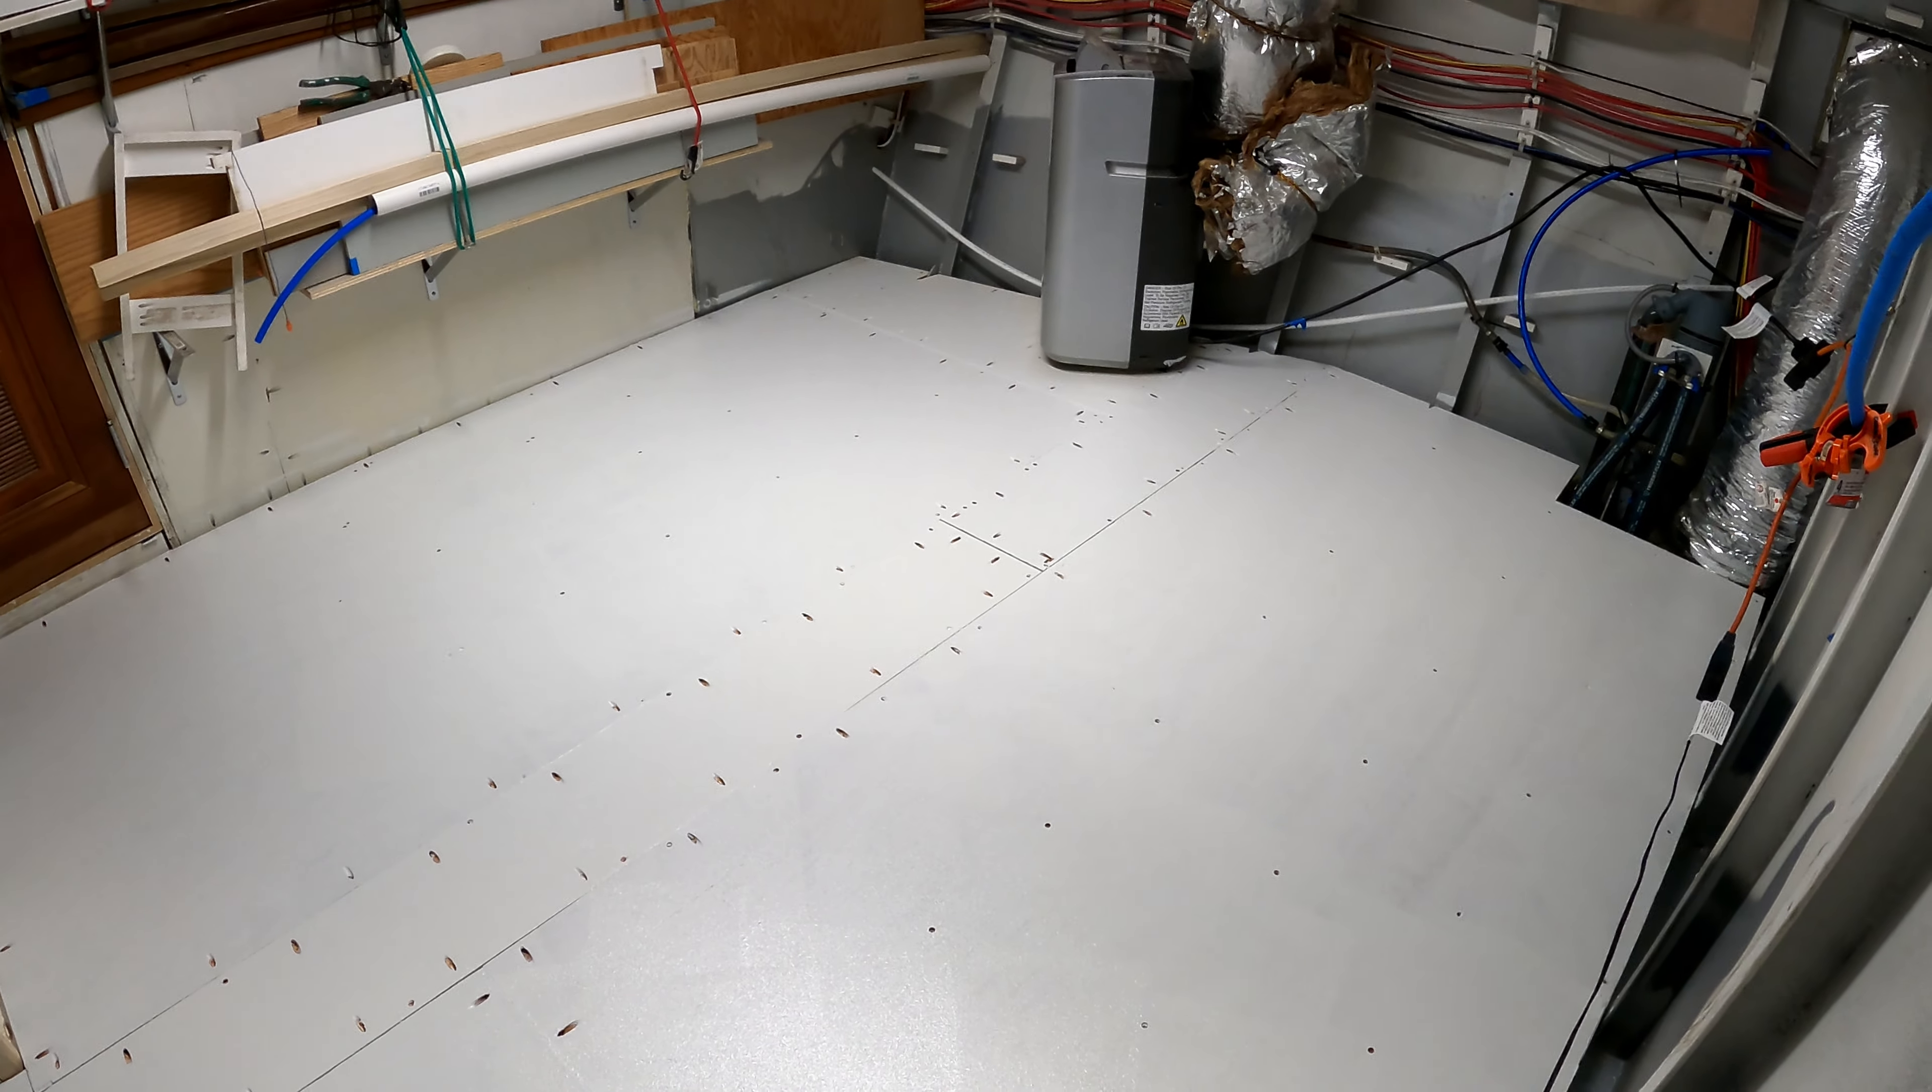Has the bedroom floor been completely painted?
Yes.